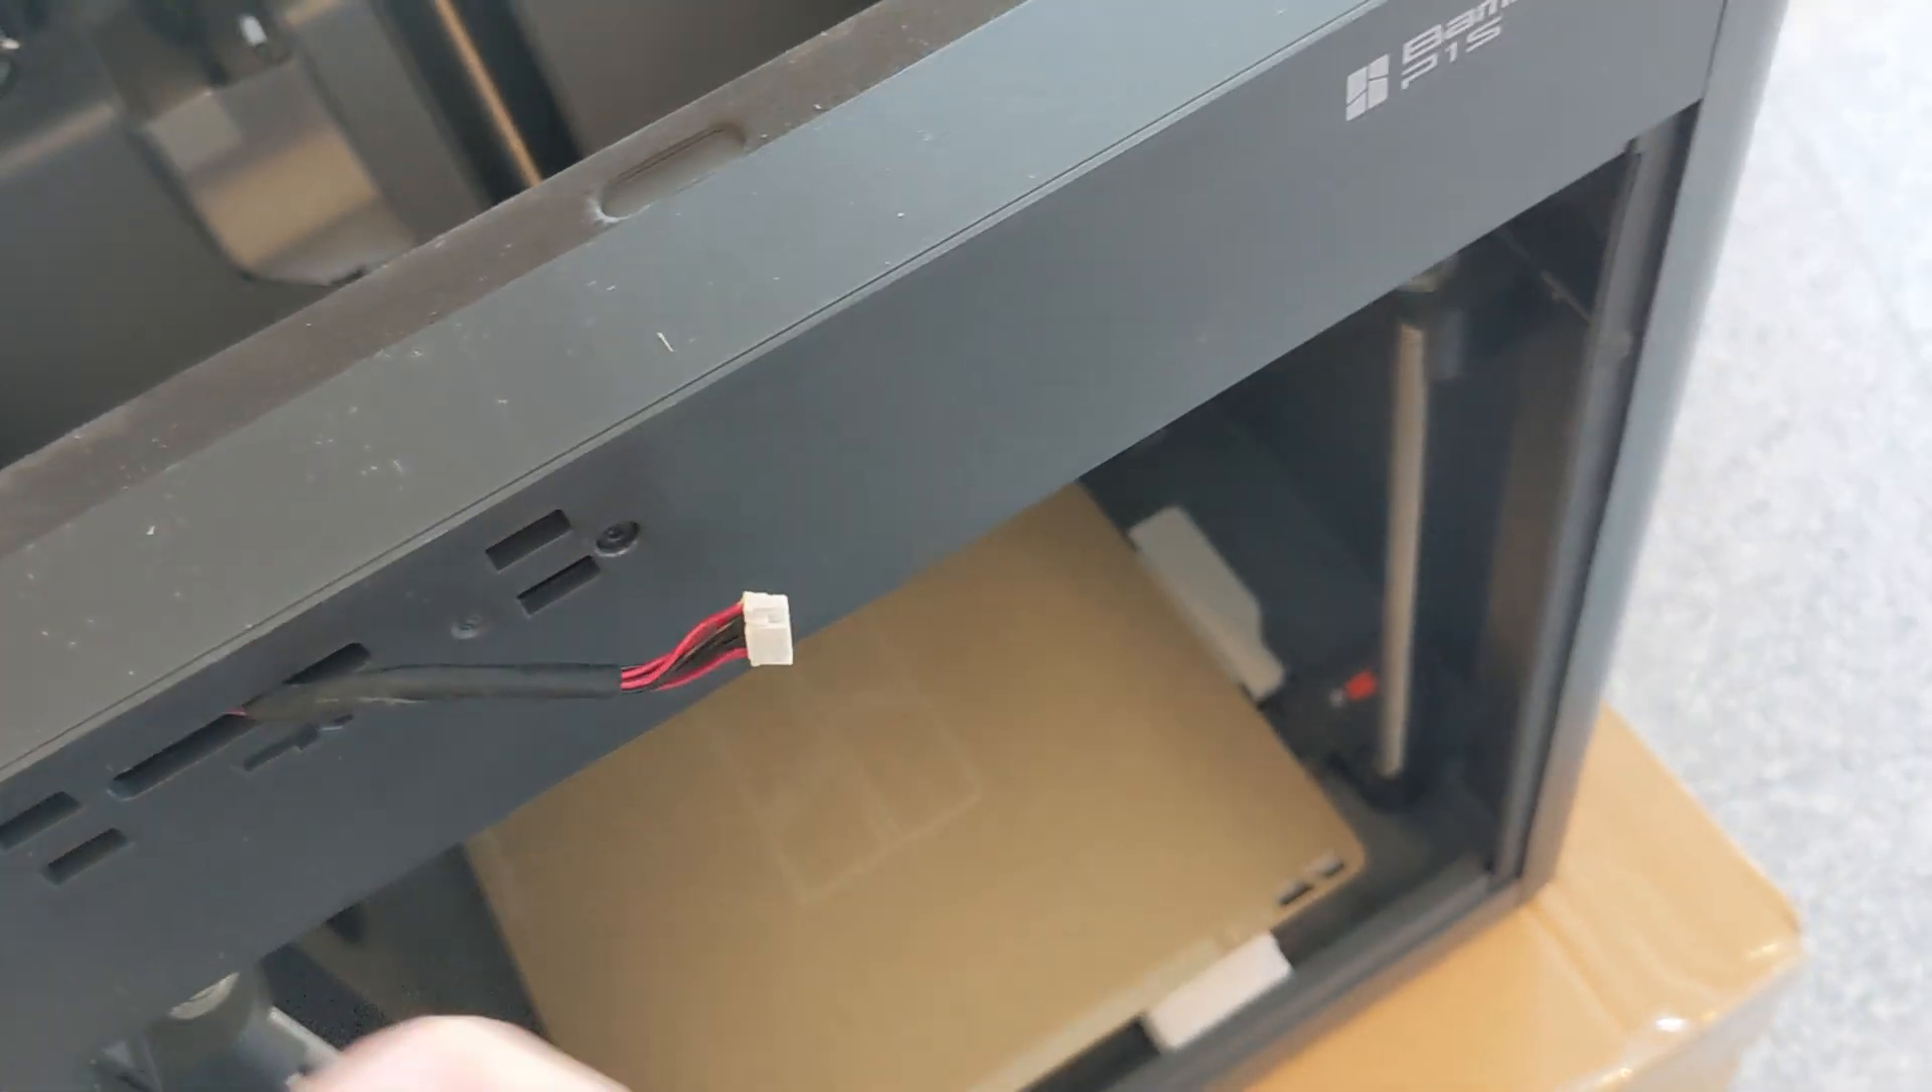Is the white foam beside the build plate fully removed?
No.